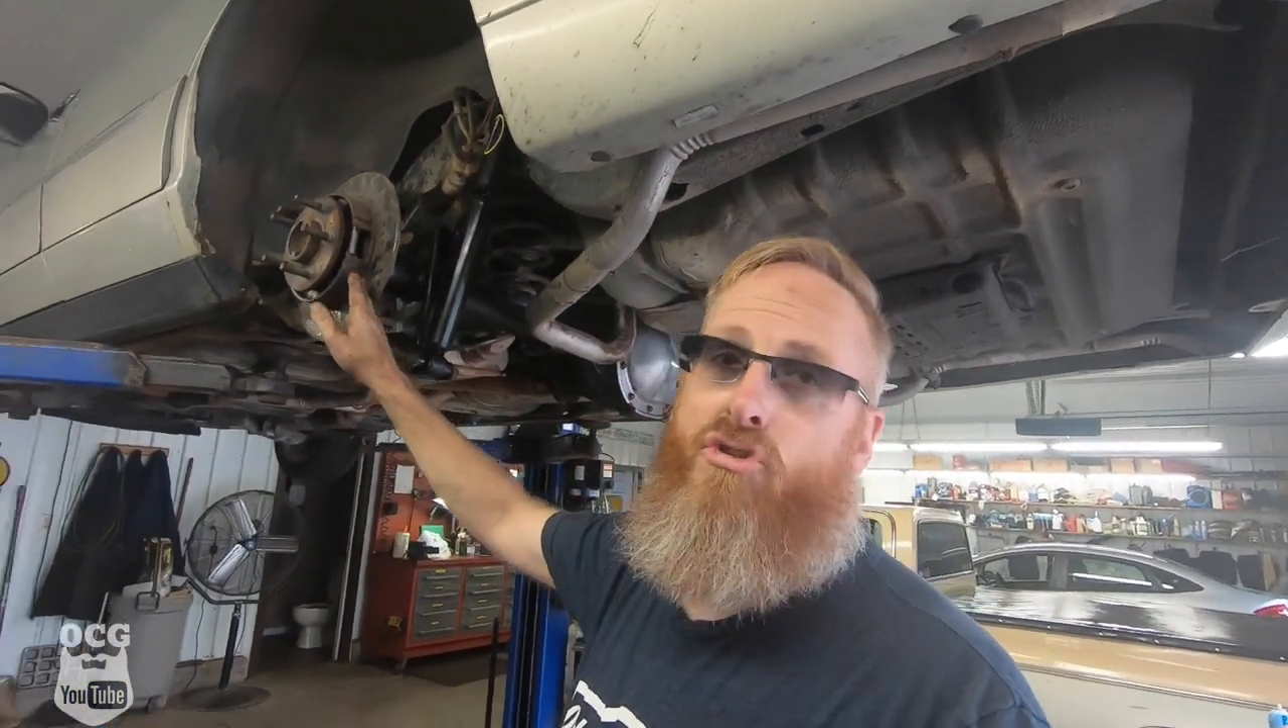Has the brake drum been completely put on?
No.